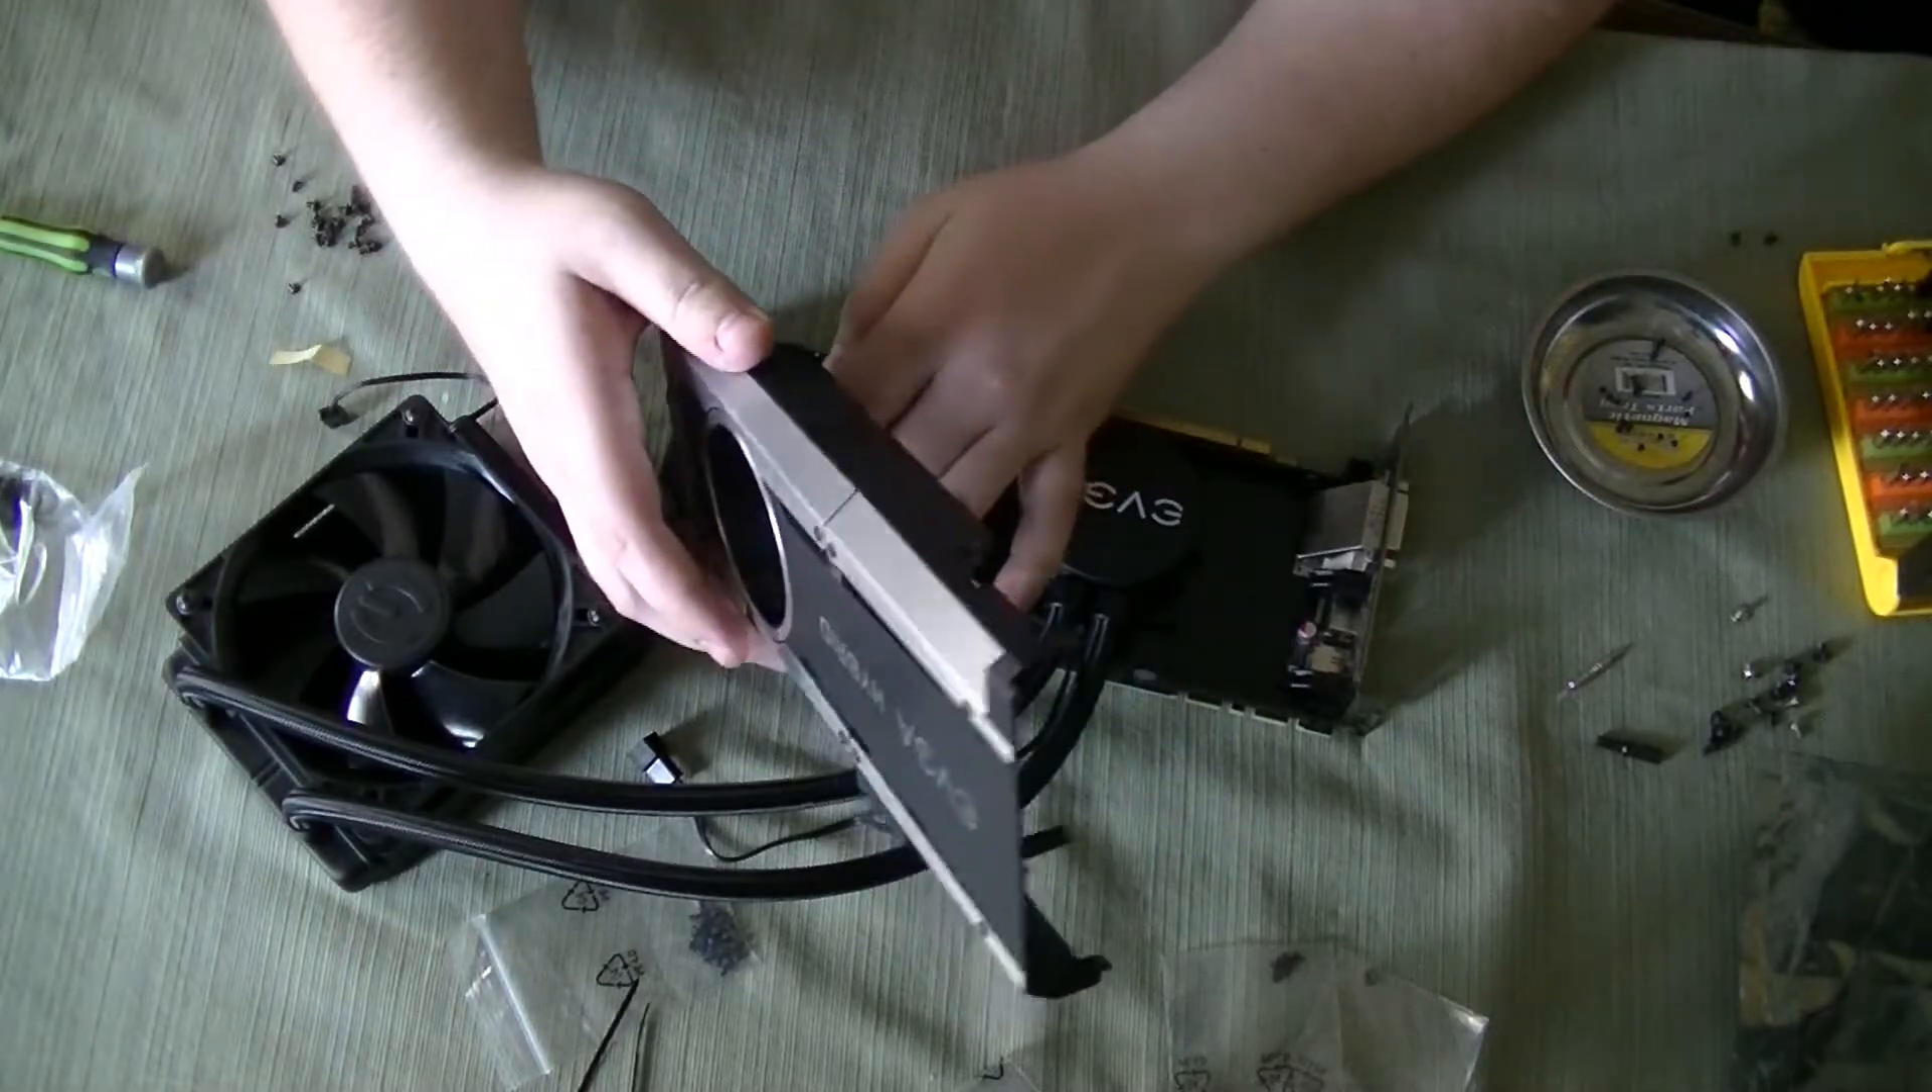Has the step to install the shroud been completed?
No.